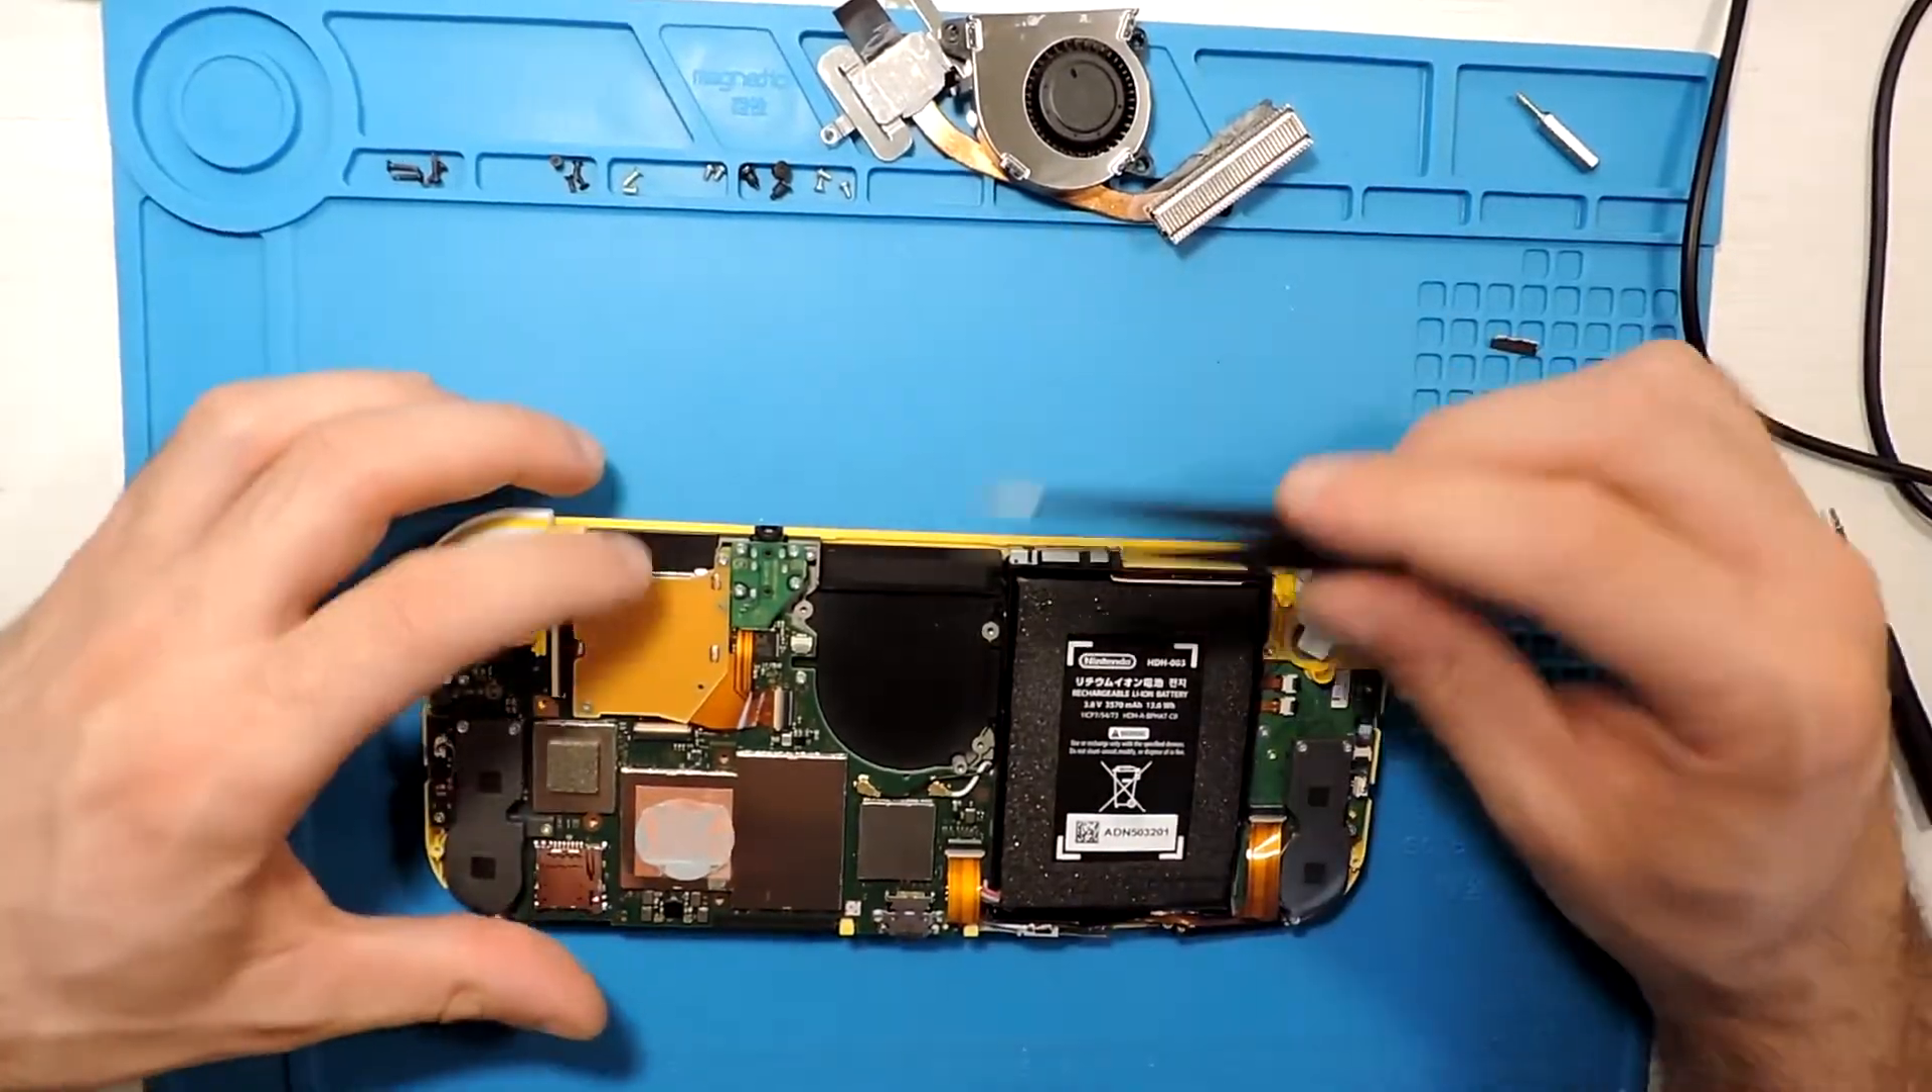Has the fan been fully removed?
Yes.